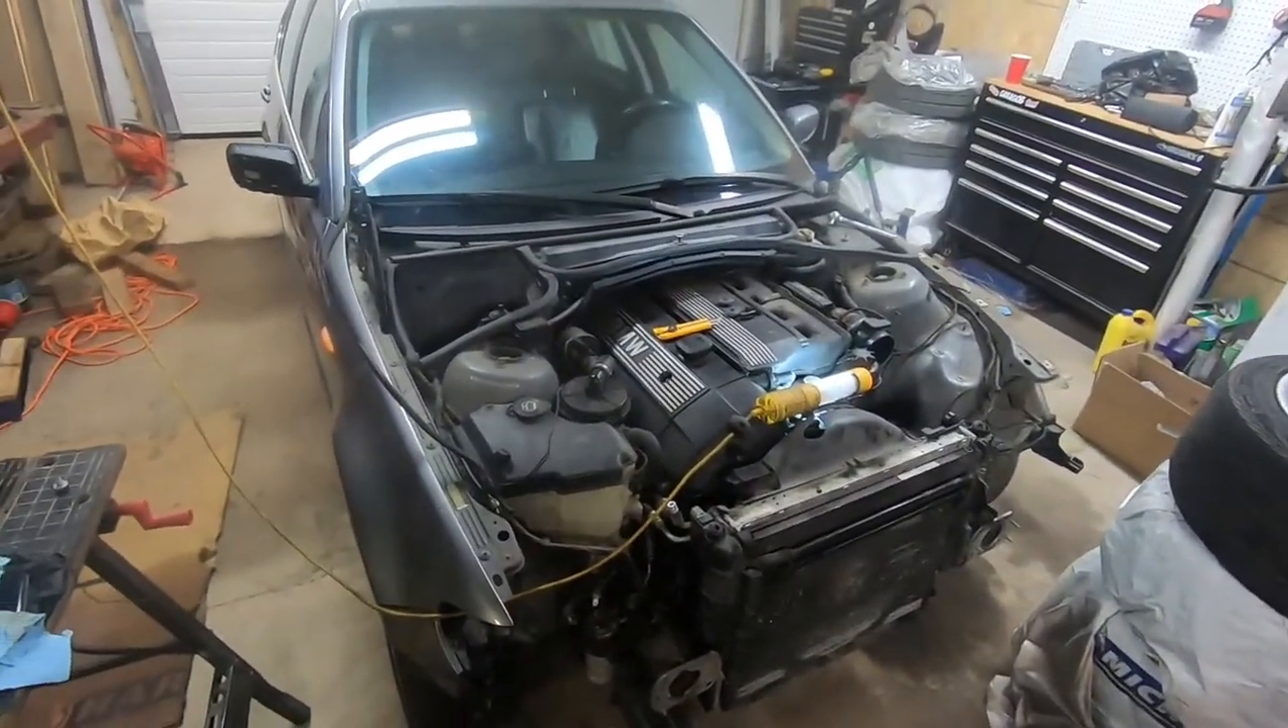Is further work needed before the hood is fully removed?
No.